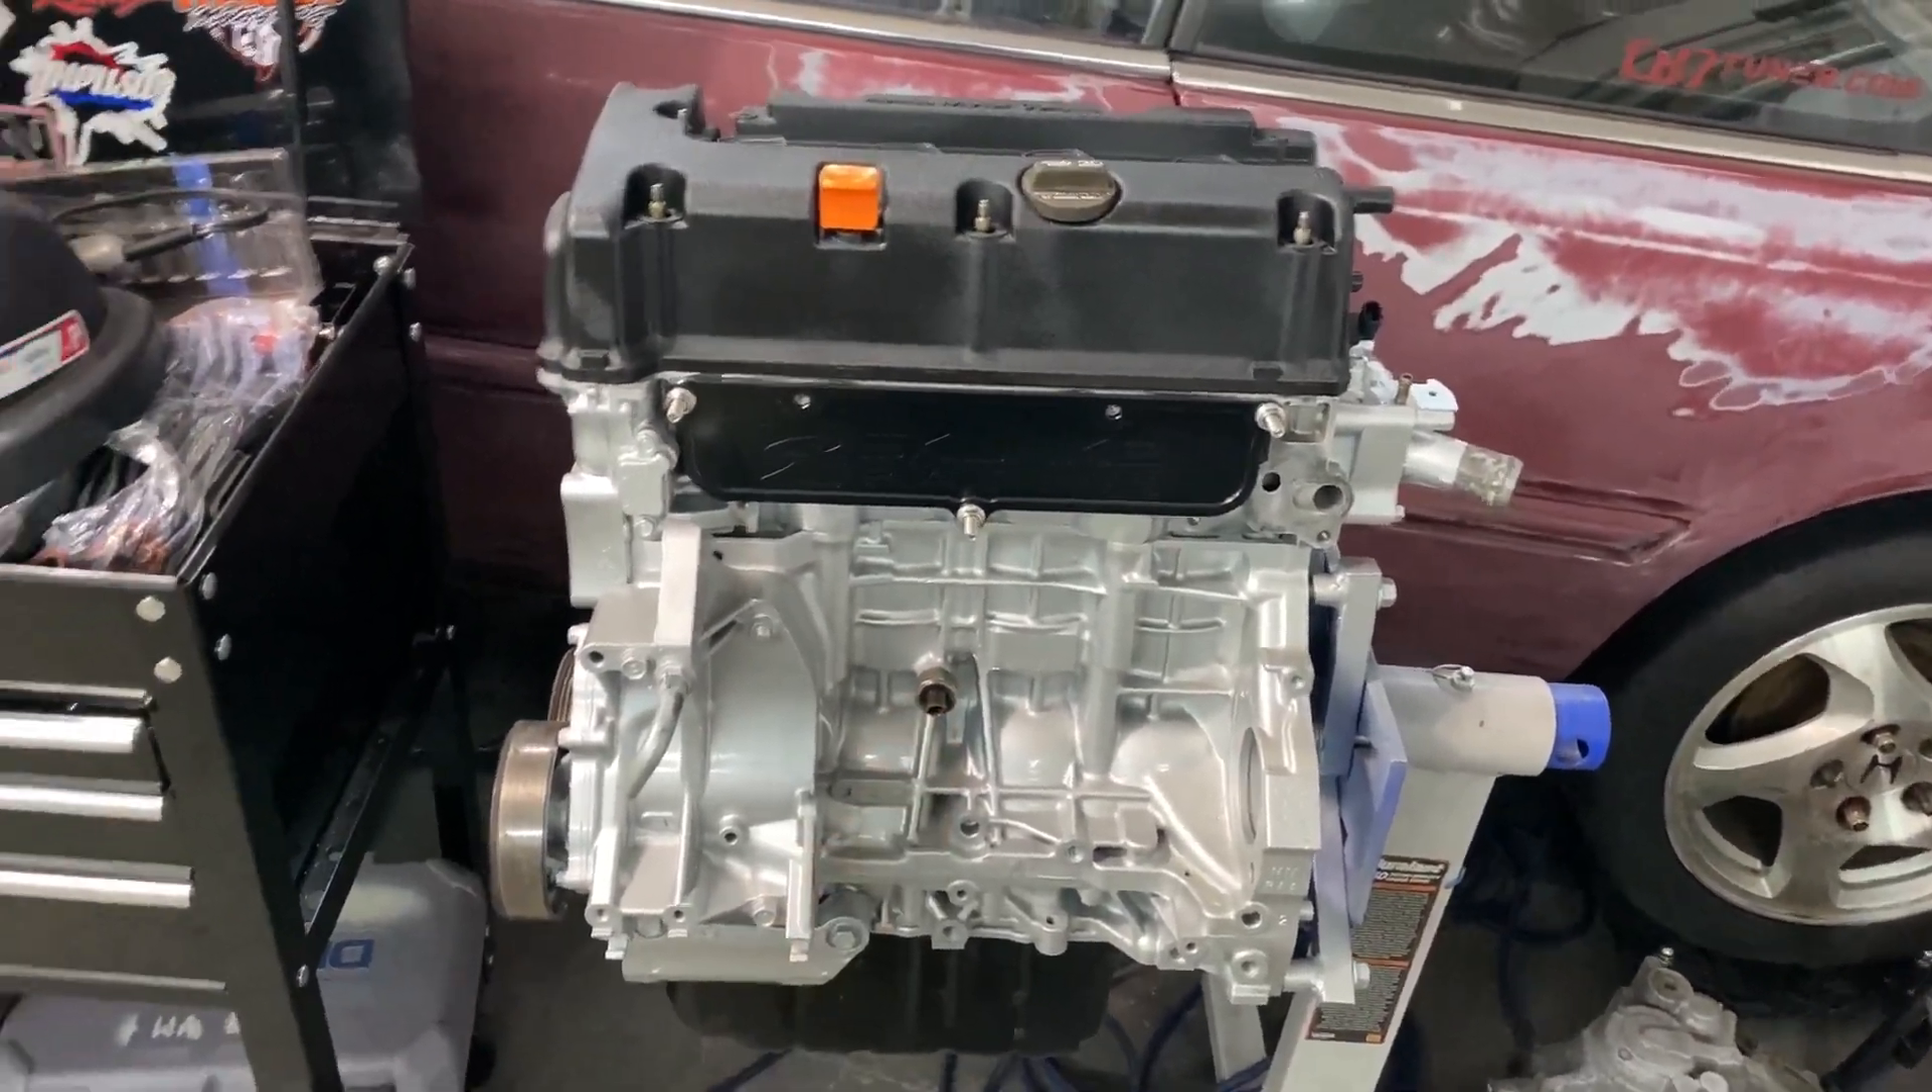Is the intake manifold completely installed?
No.